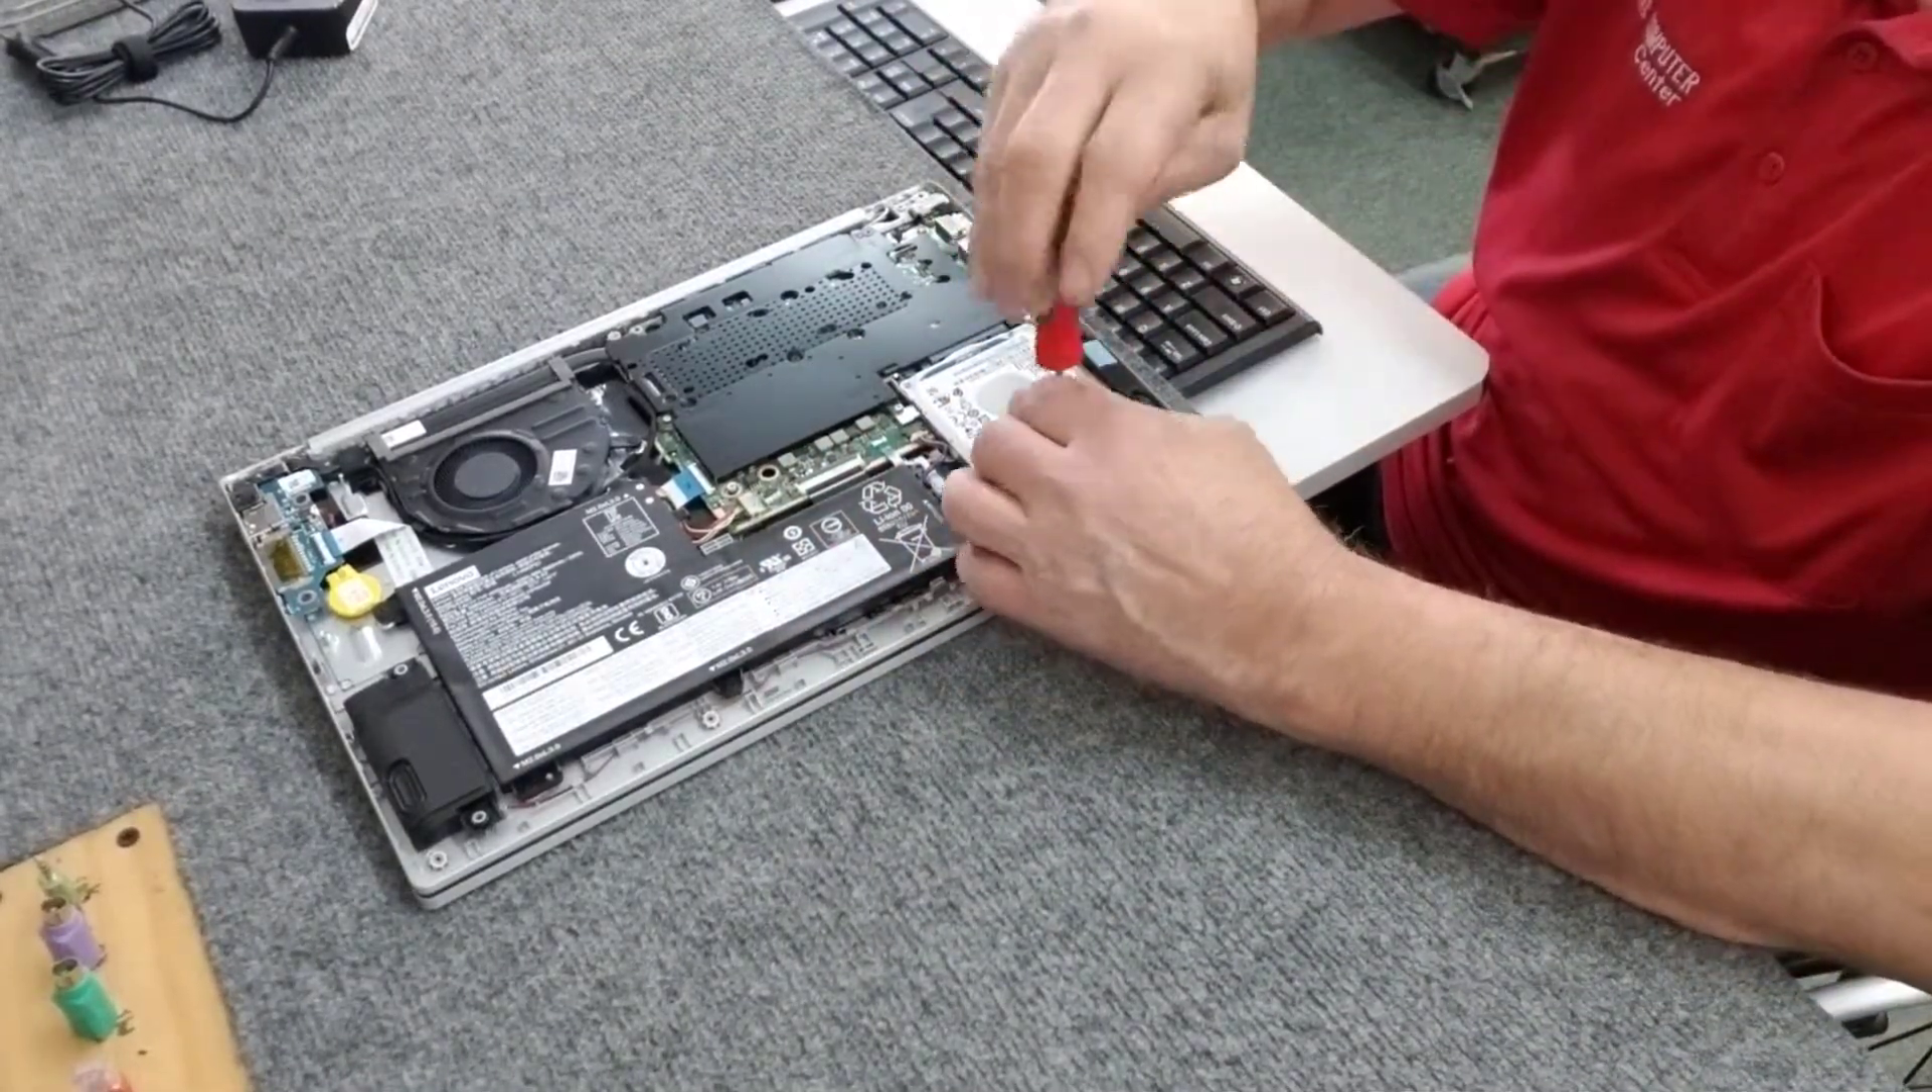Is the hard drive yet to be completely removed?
Yes.